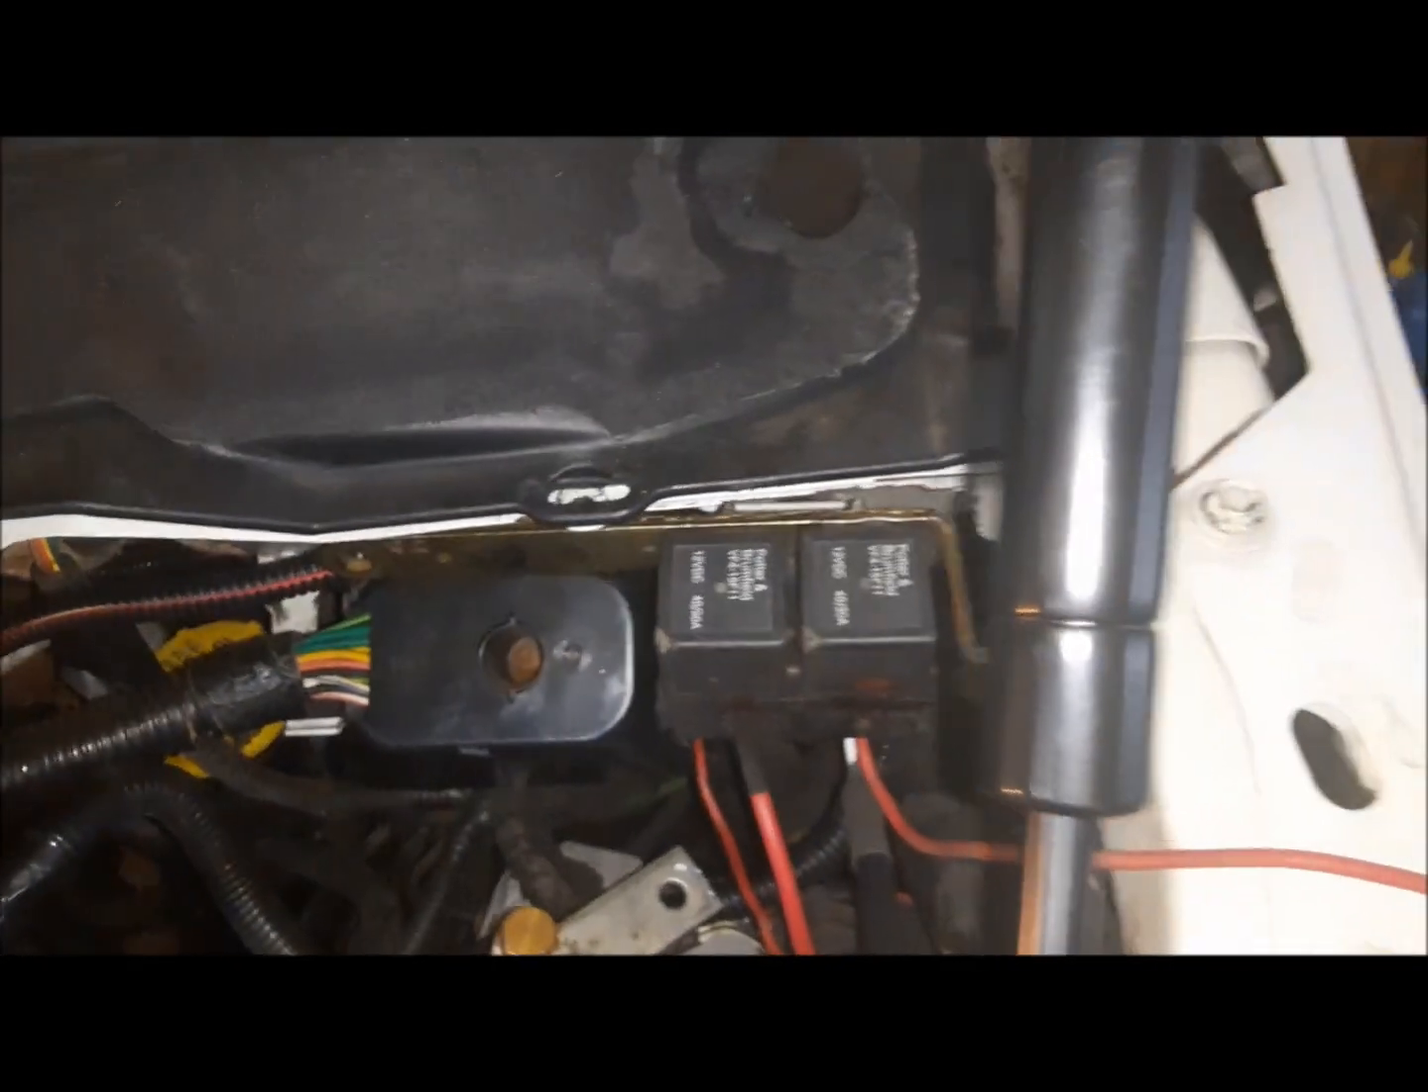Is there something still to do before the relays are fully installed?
No.